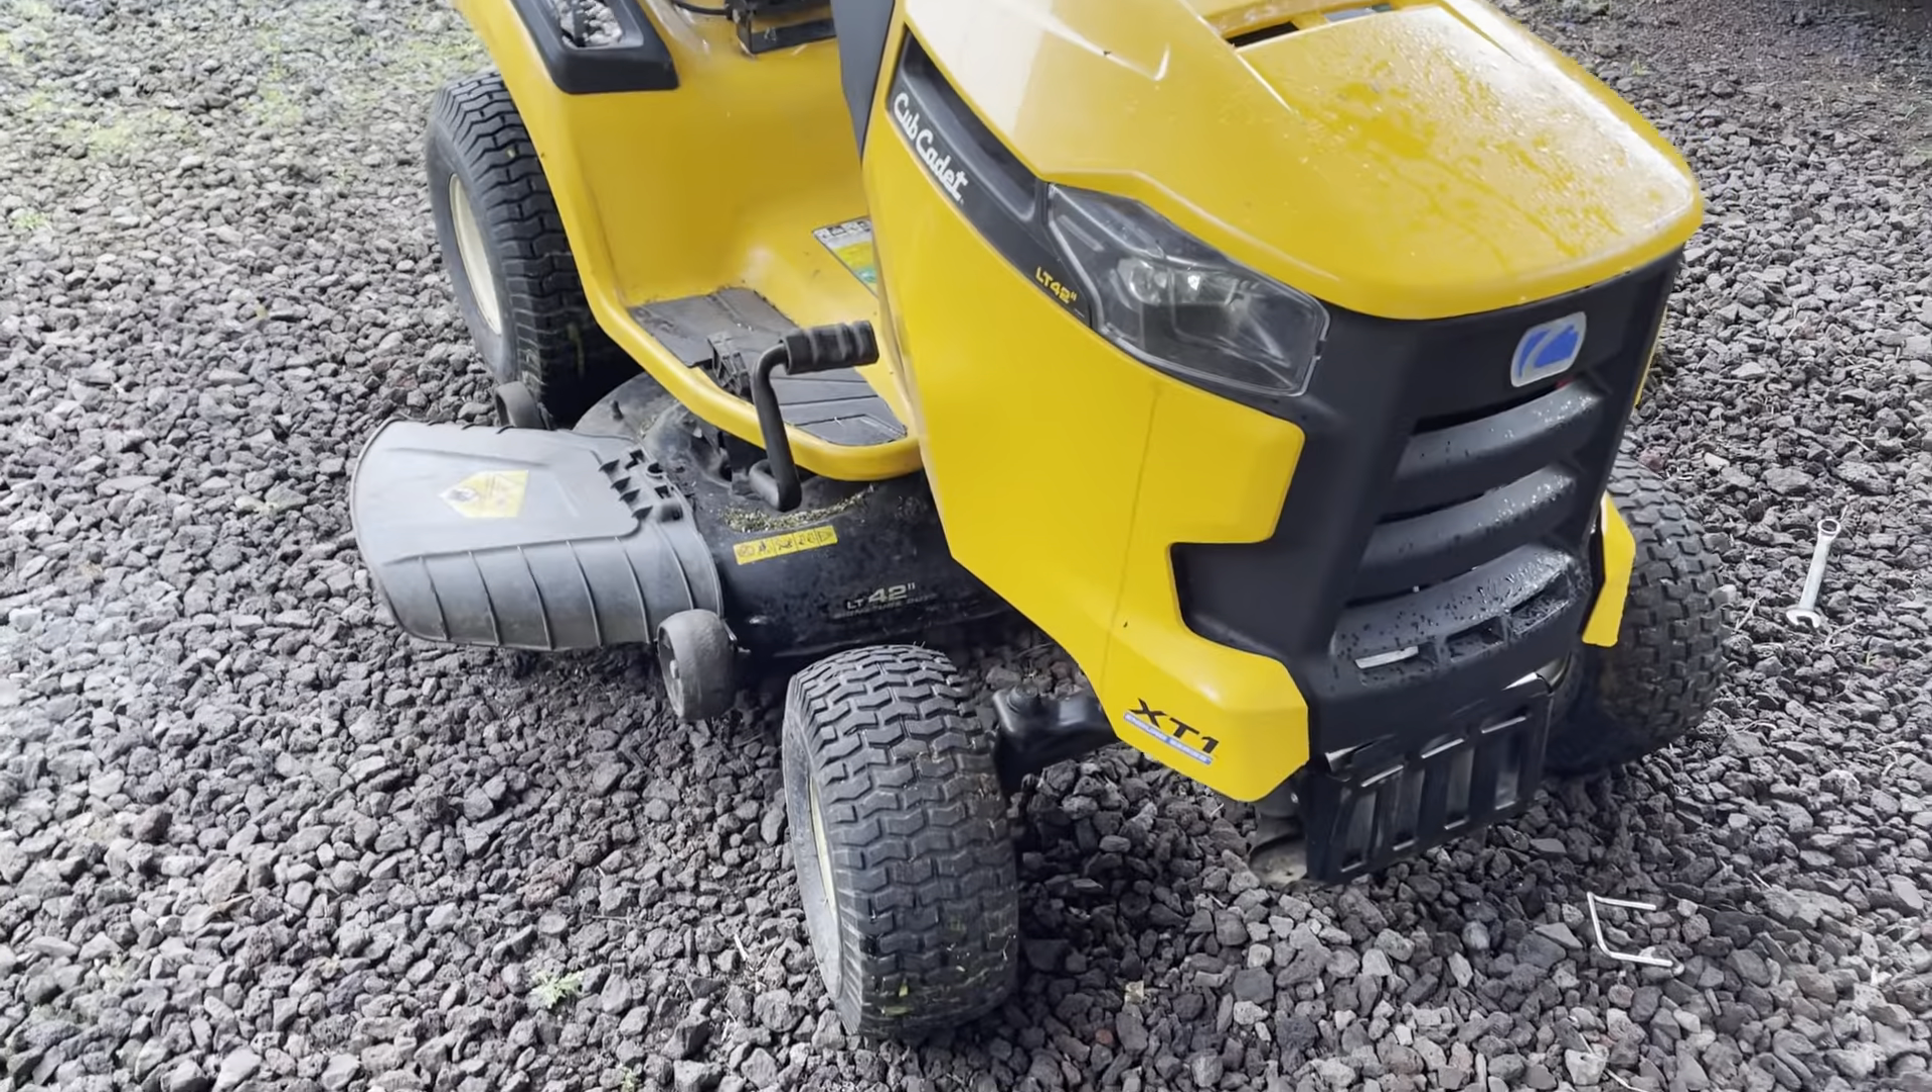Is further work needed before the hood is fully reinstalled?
No.